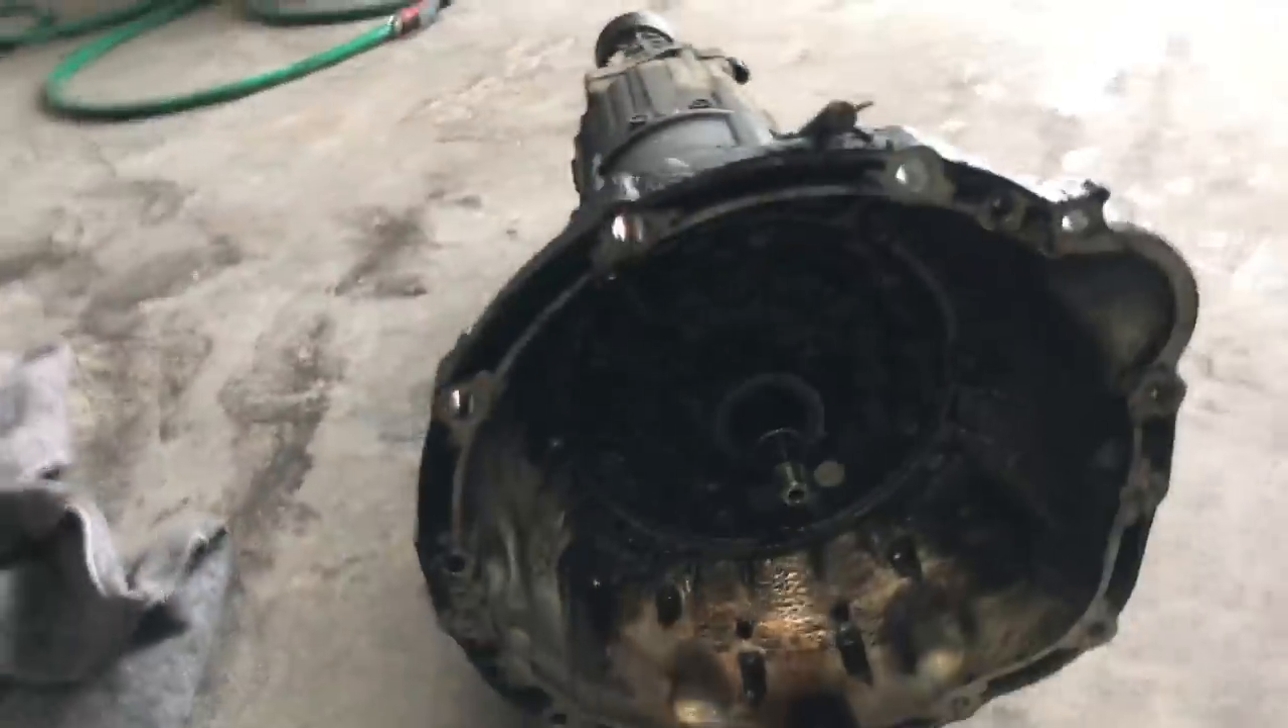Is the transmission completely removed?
Yes.